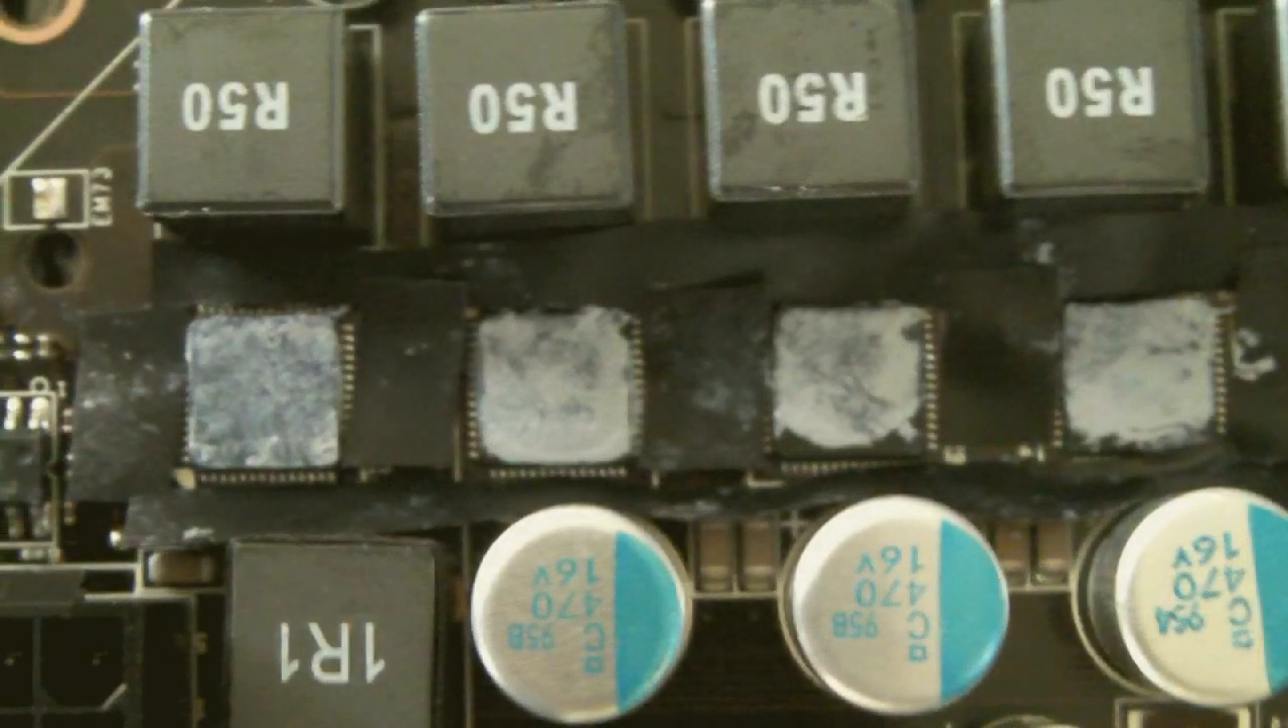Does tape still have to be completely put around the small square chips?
No.